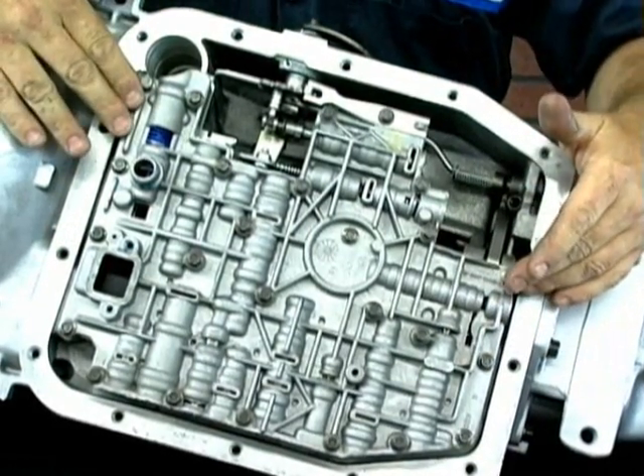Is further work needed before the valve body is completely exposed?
No.